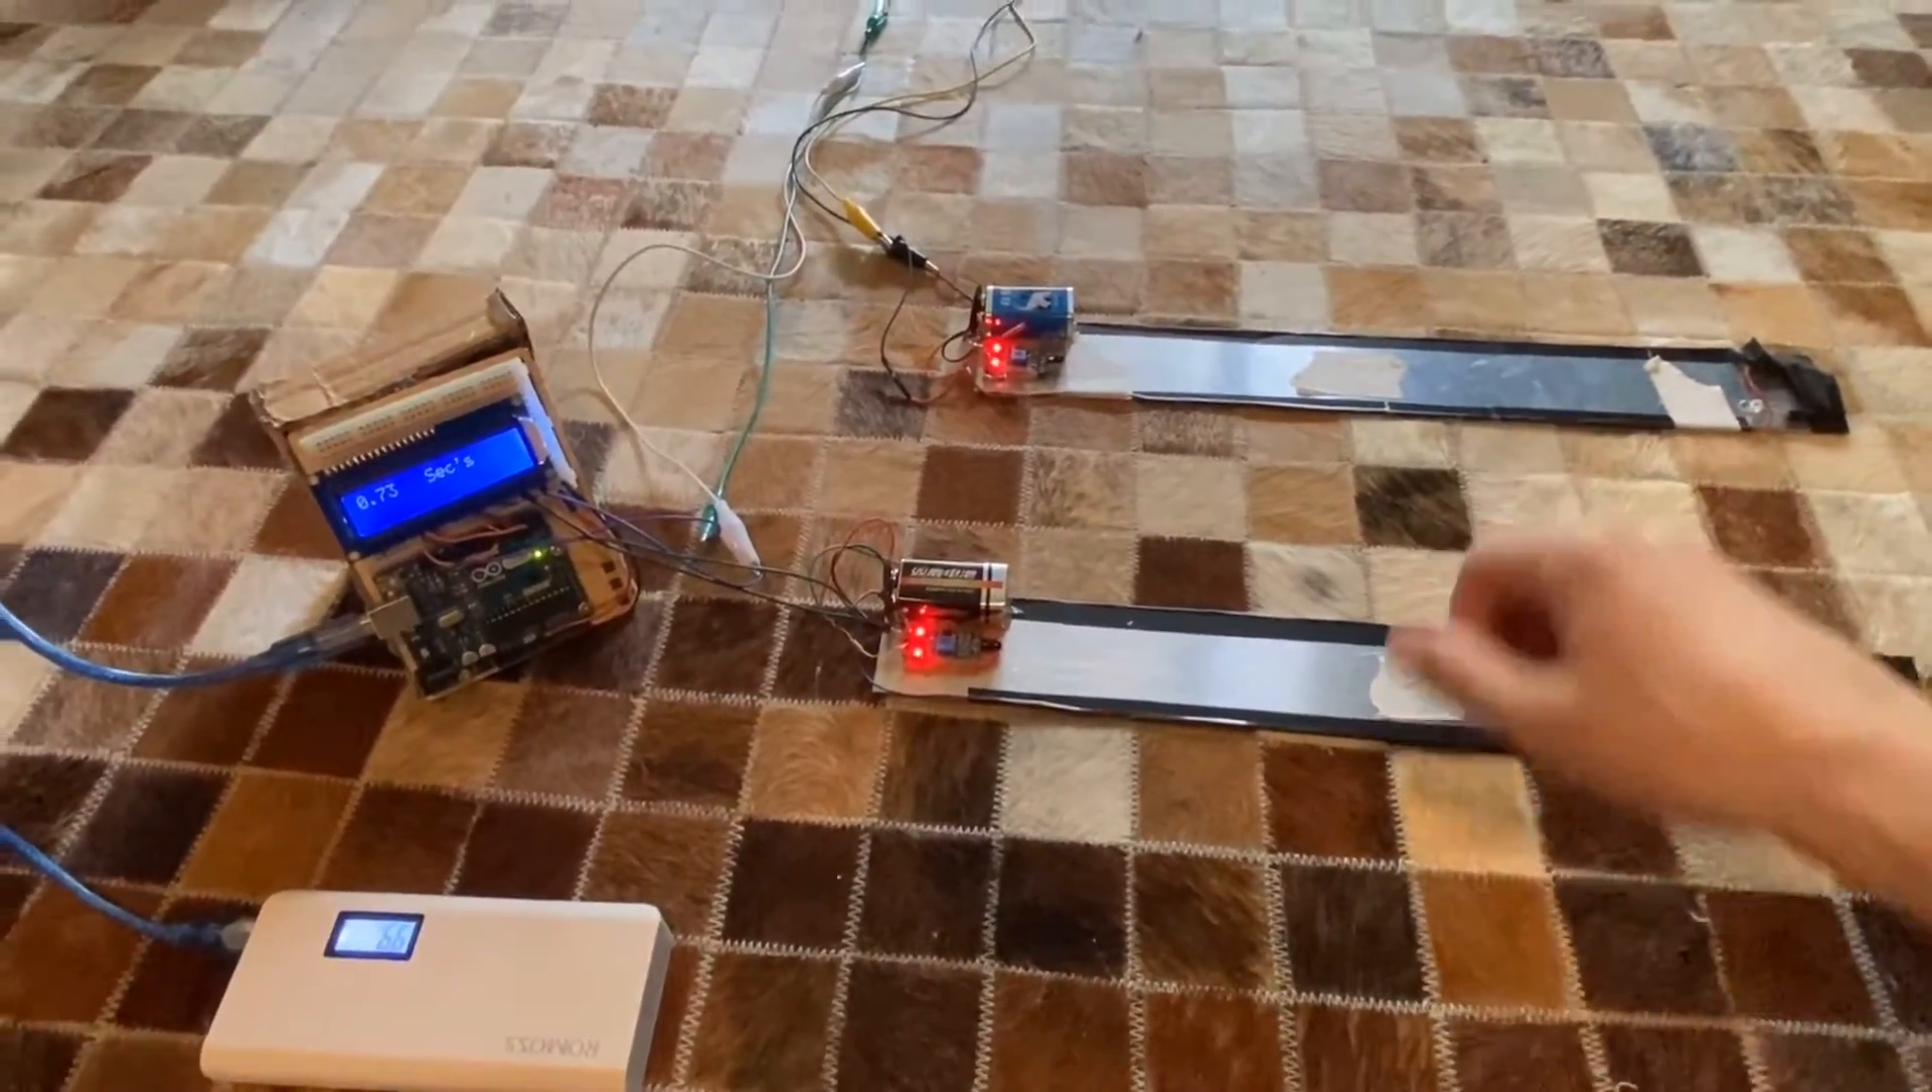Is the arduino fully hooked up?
Yes.